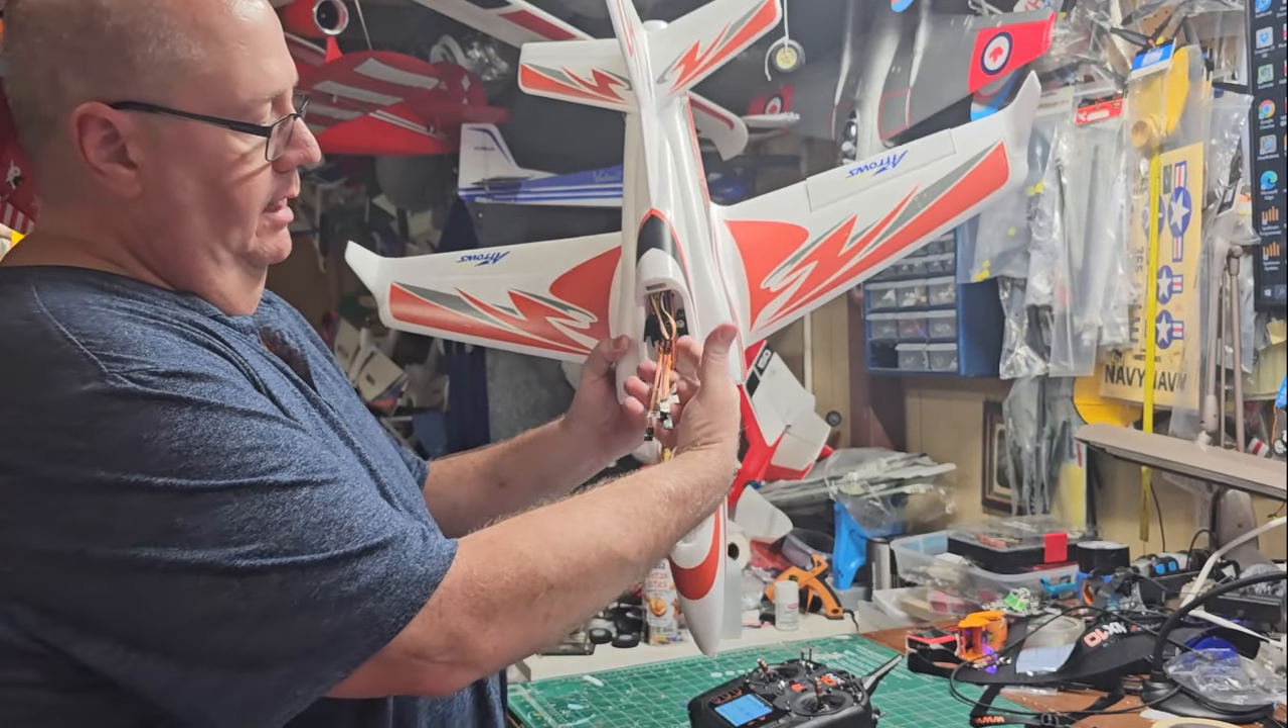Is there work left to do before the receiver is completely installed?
Yes.